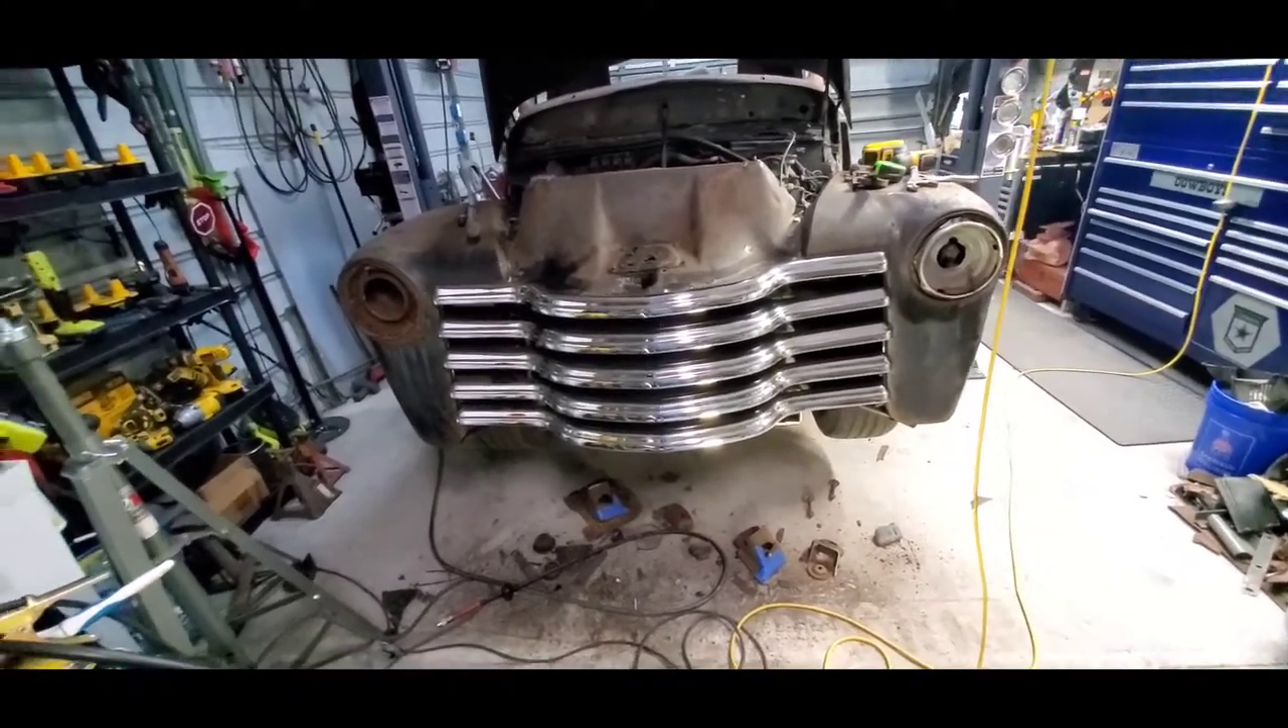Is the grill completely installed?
Yes.